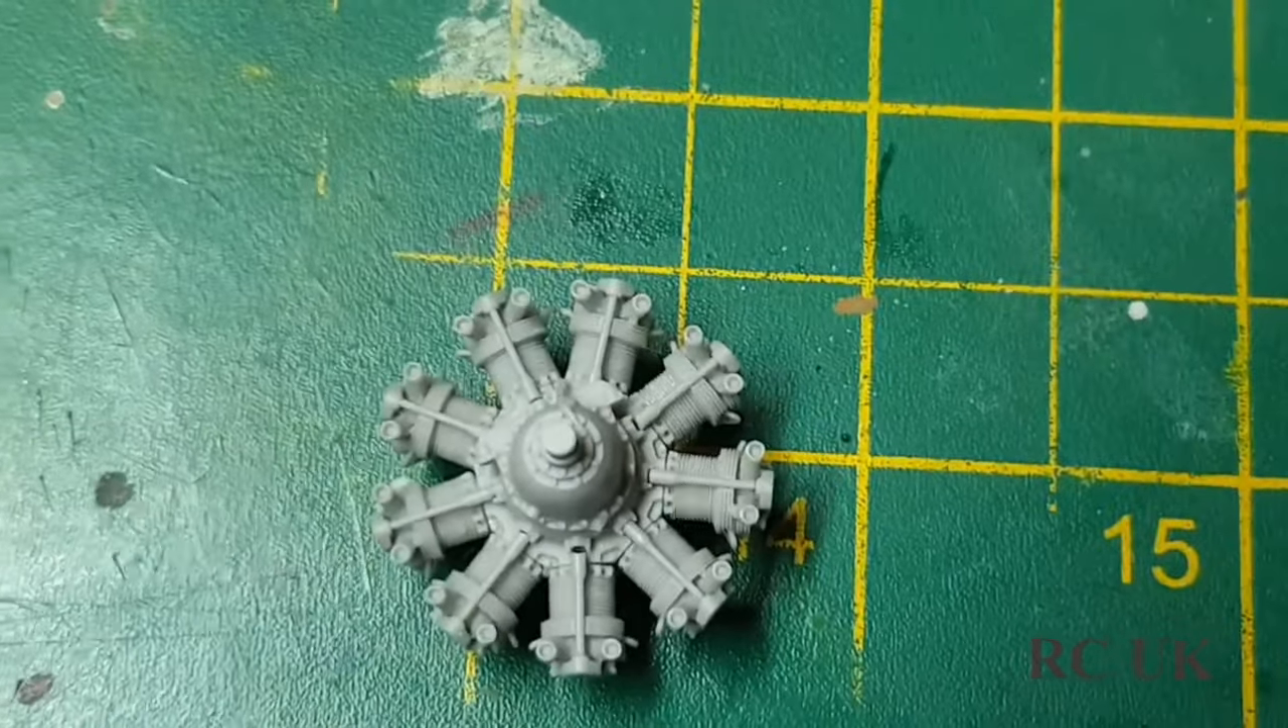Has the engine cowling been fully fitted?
No.